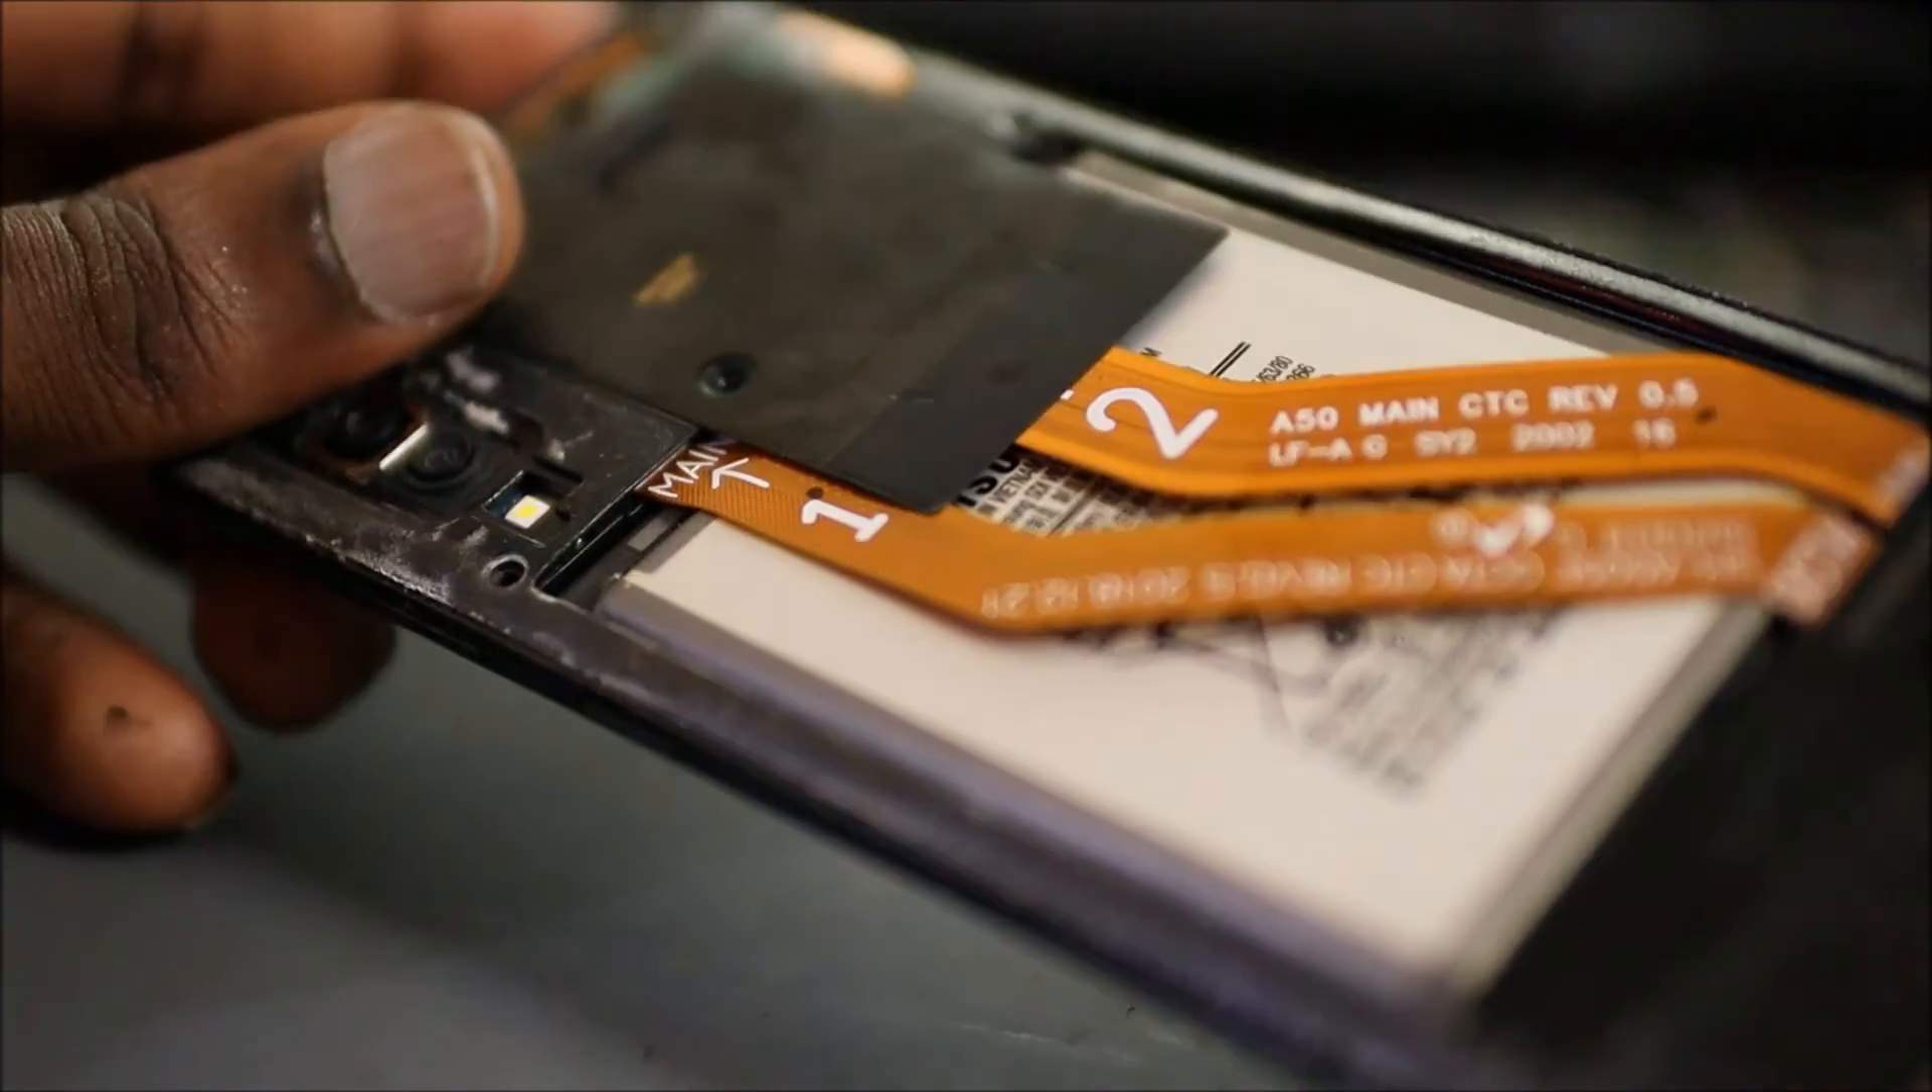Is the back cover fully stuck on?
No.